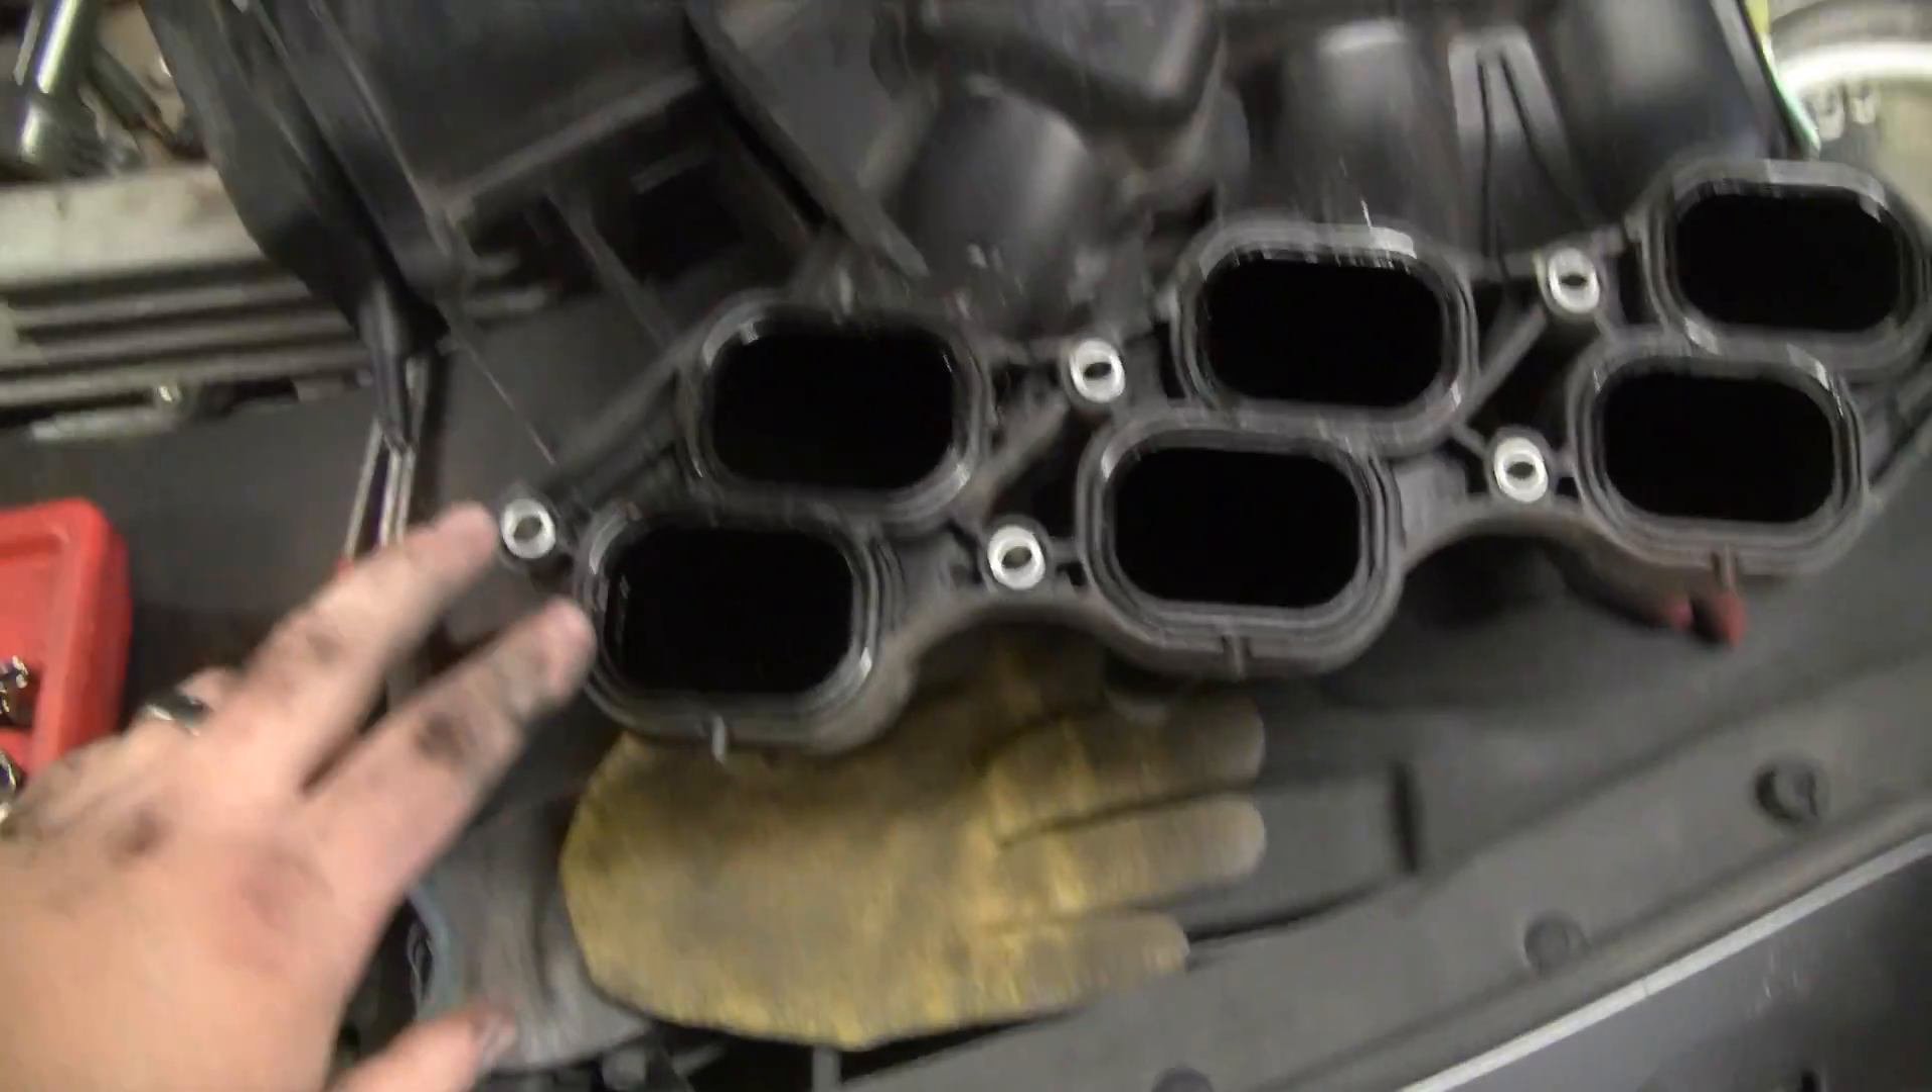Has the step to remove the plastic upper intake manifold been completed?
Yes.